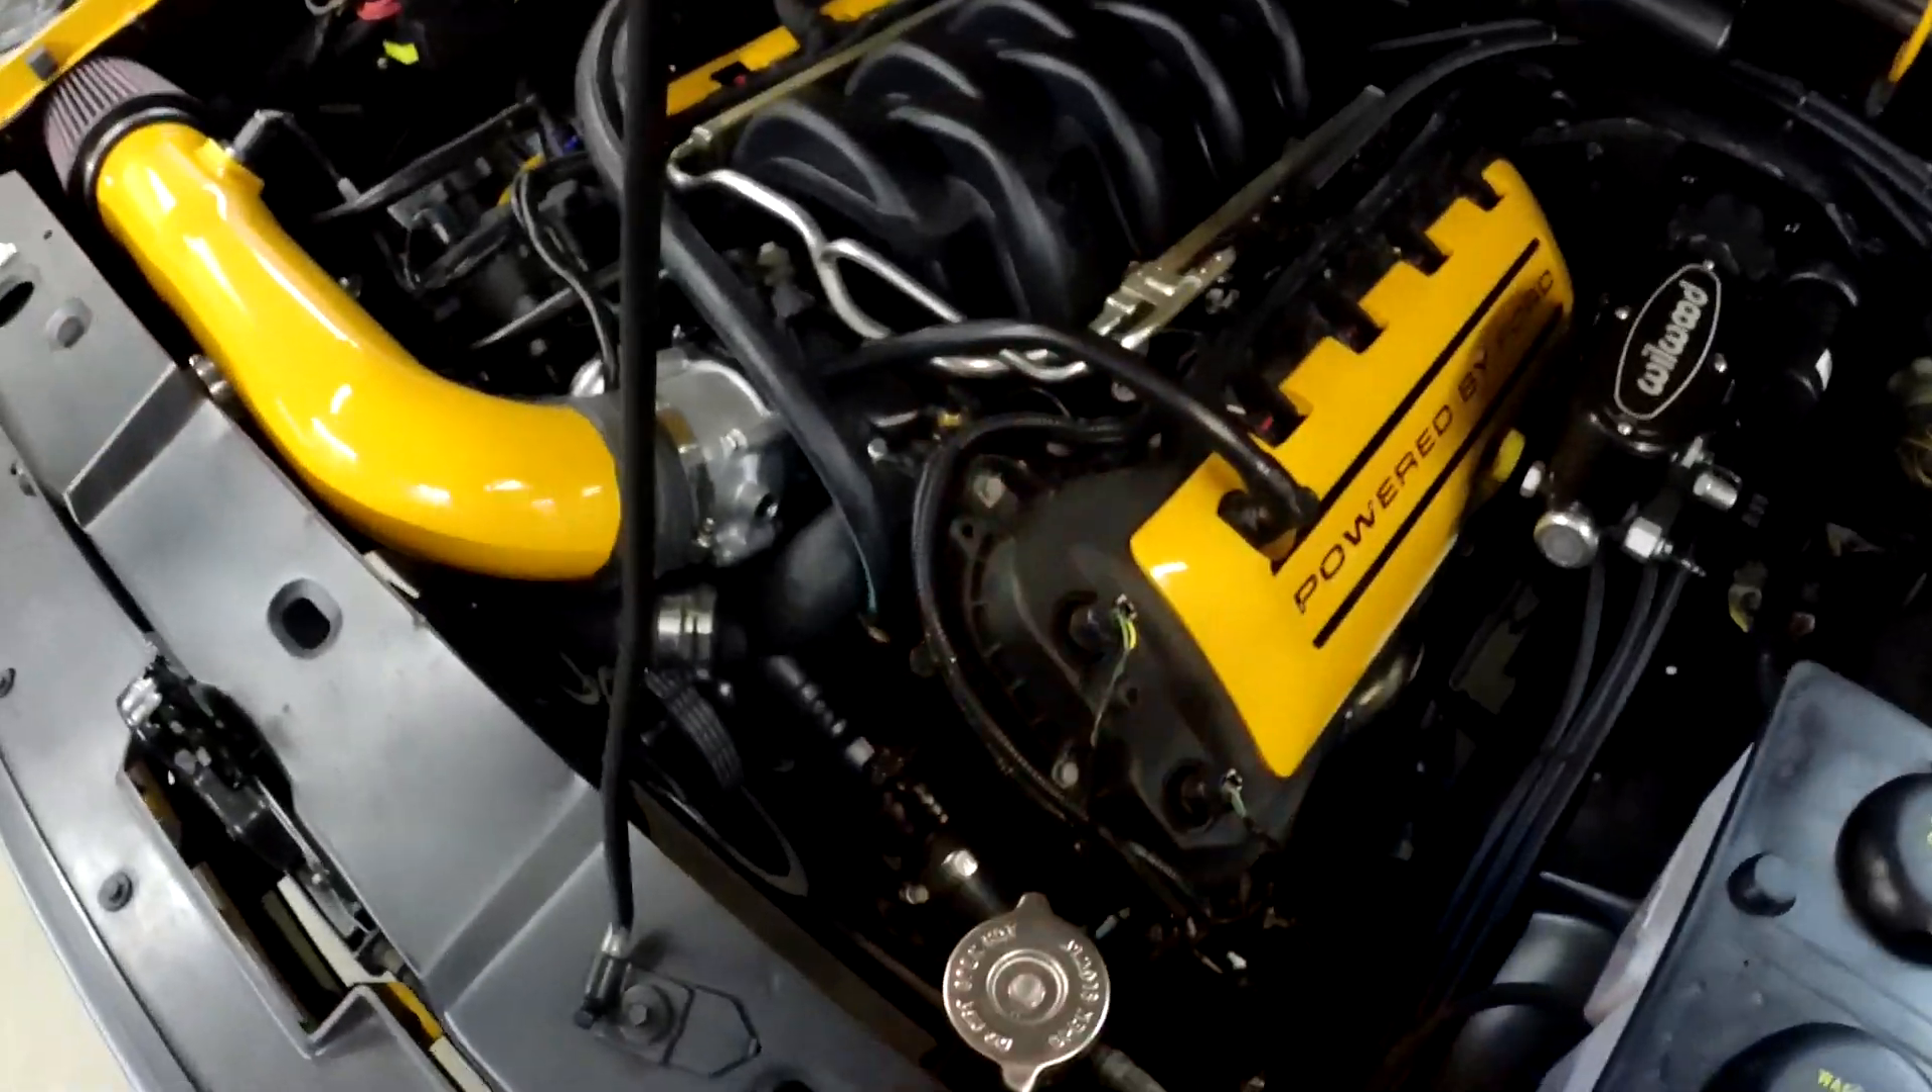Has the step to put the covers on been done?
Yes.